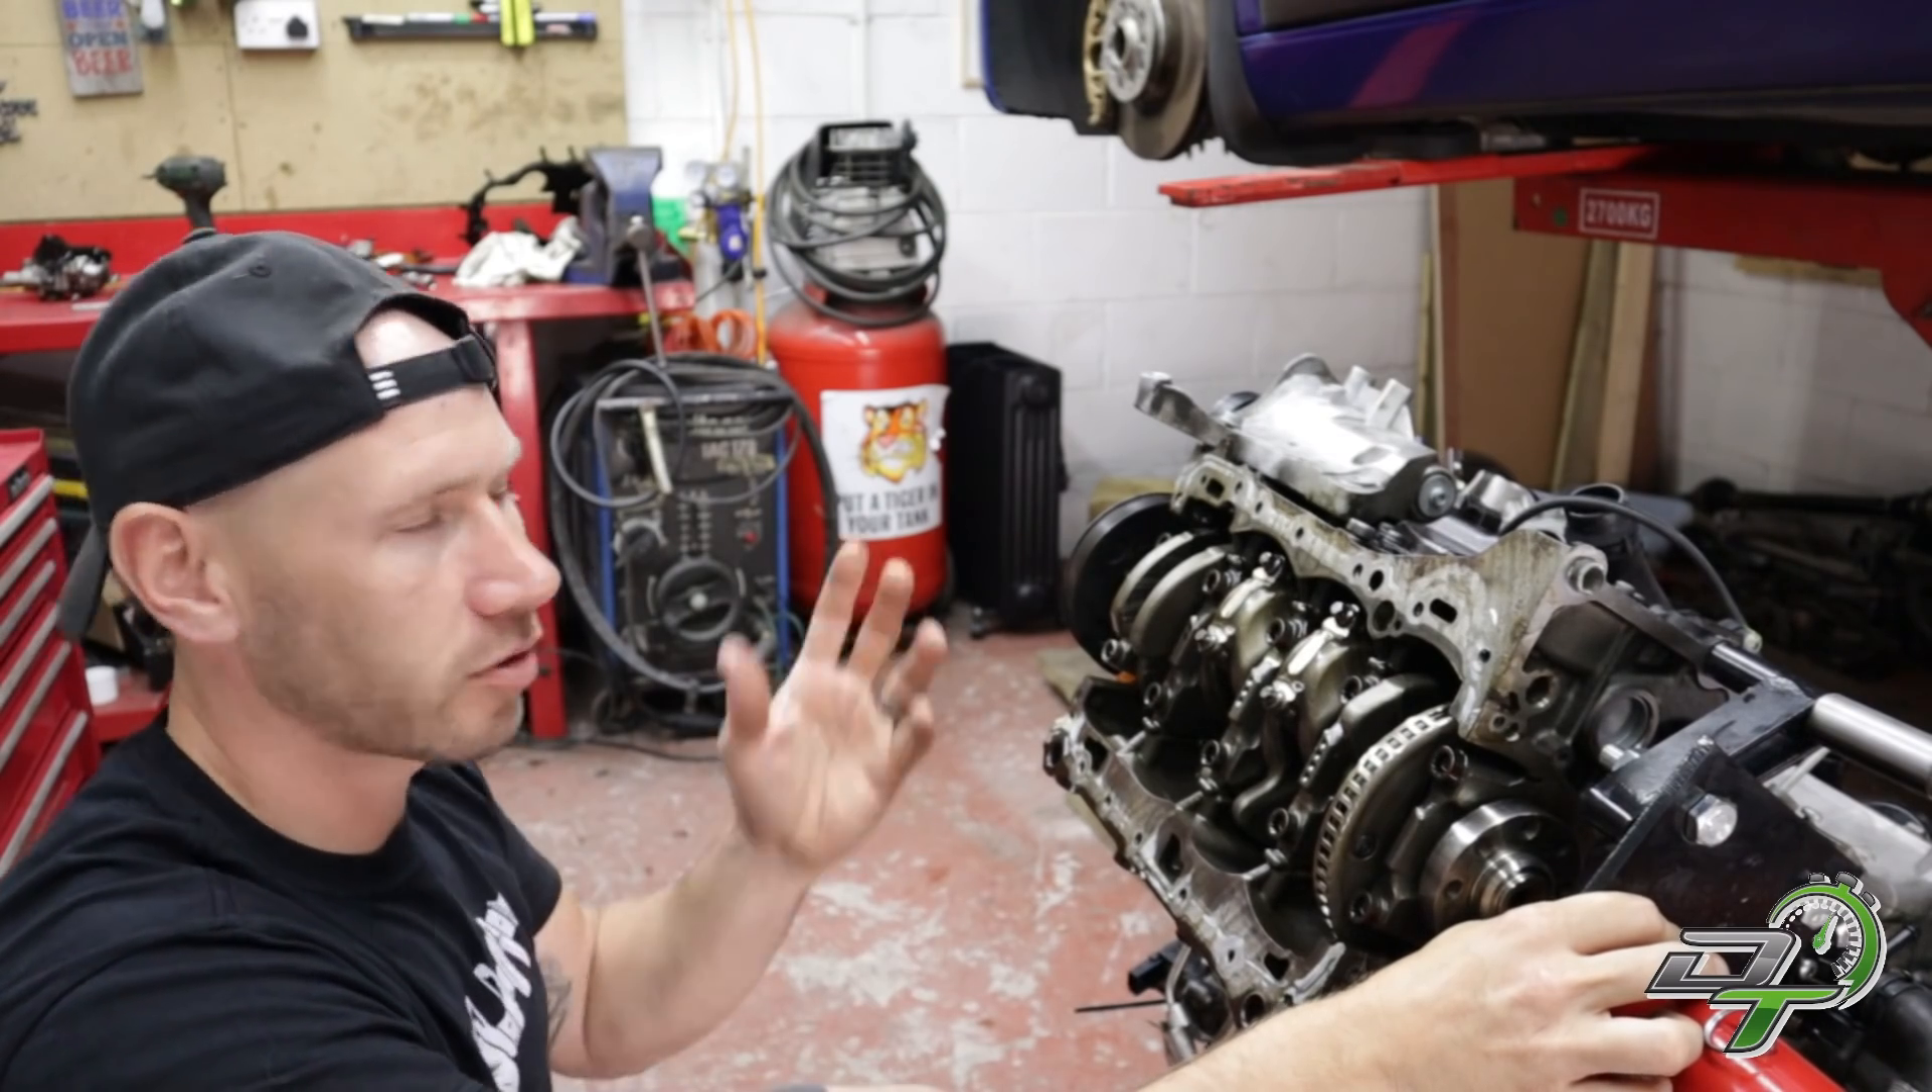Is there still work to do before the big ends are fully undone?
Yes.